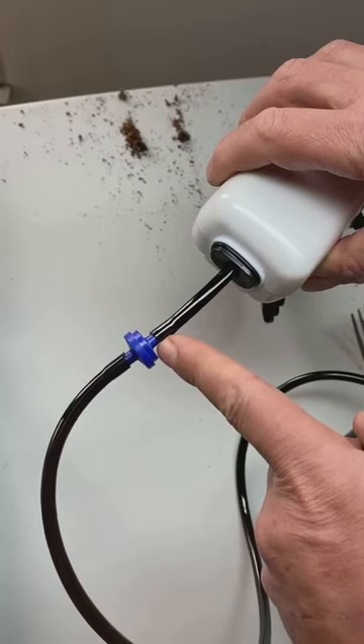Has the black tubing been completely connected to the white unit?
Yes.